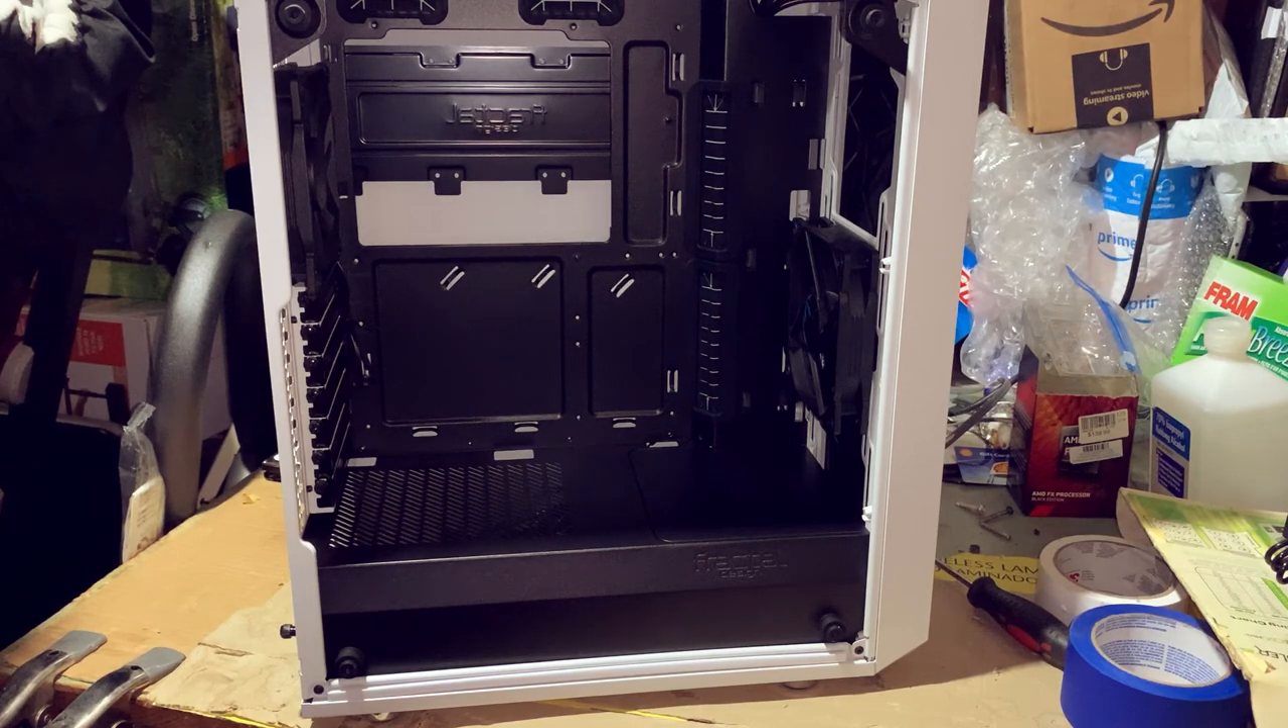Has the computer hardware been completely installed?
No.